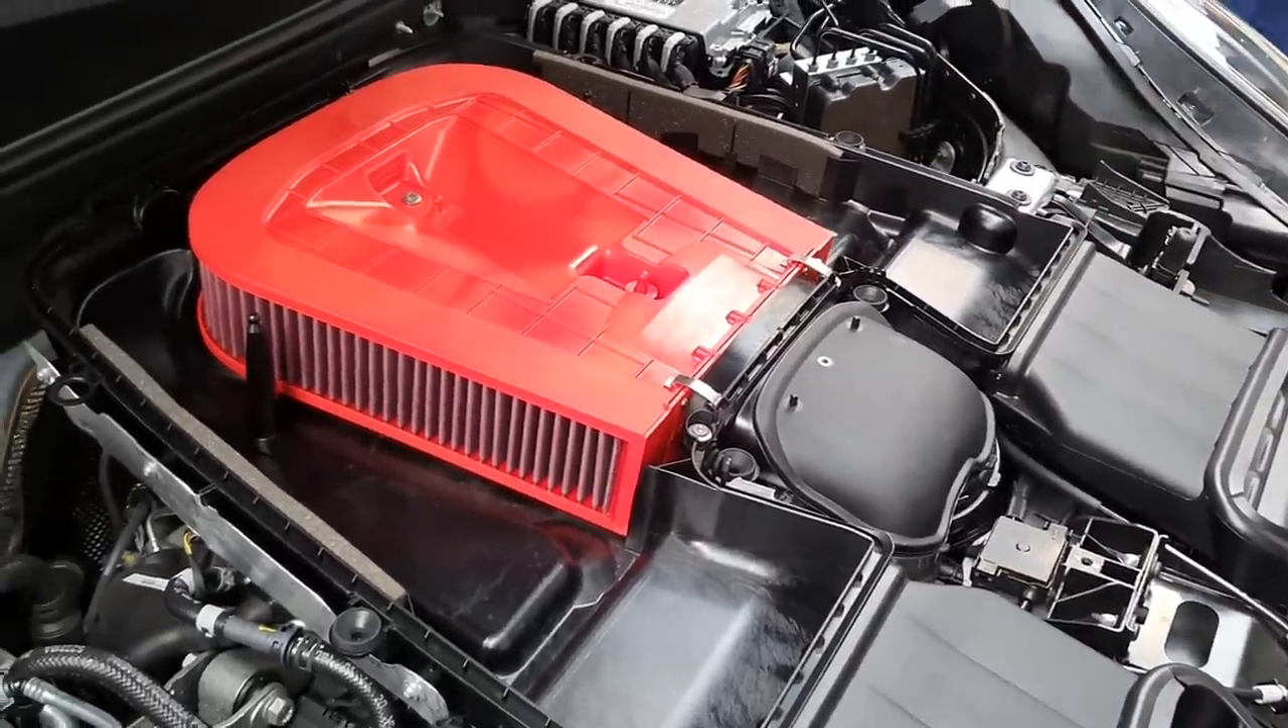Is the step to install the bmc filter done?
Yes.